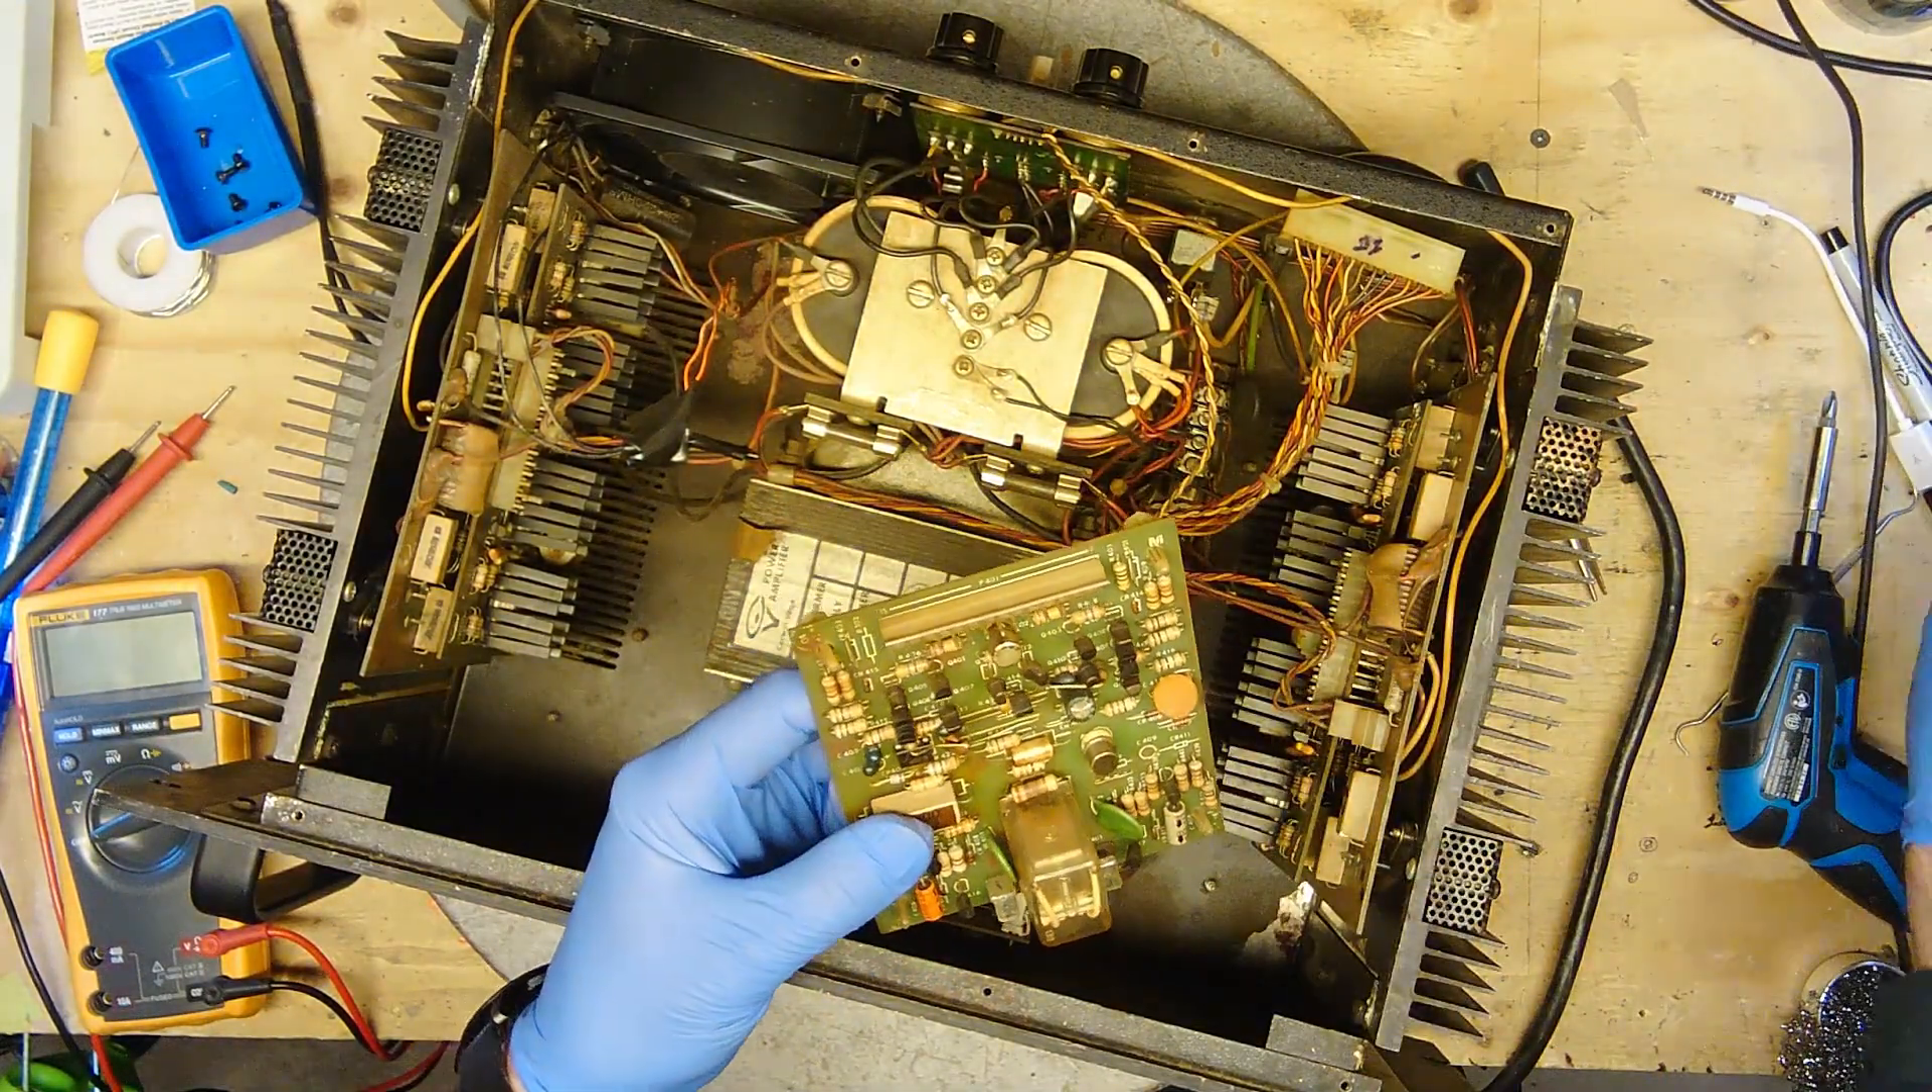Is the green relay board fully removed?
Yes.